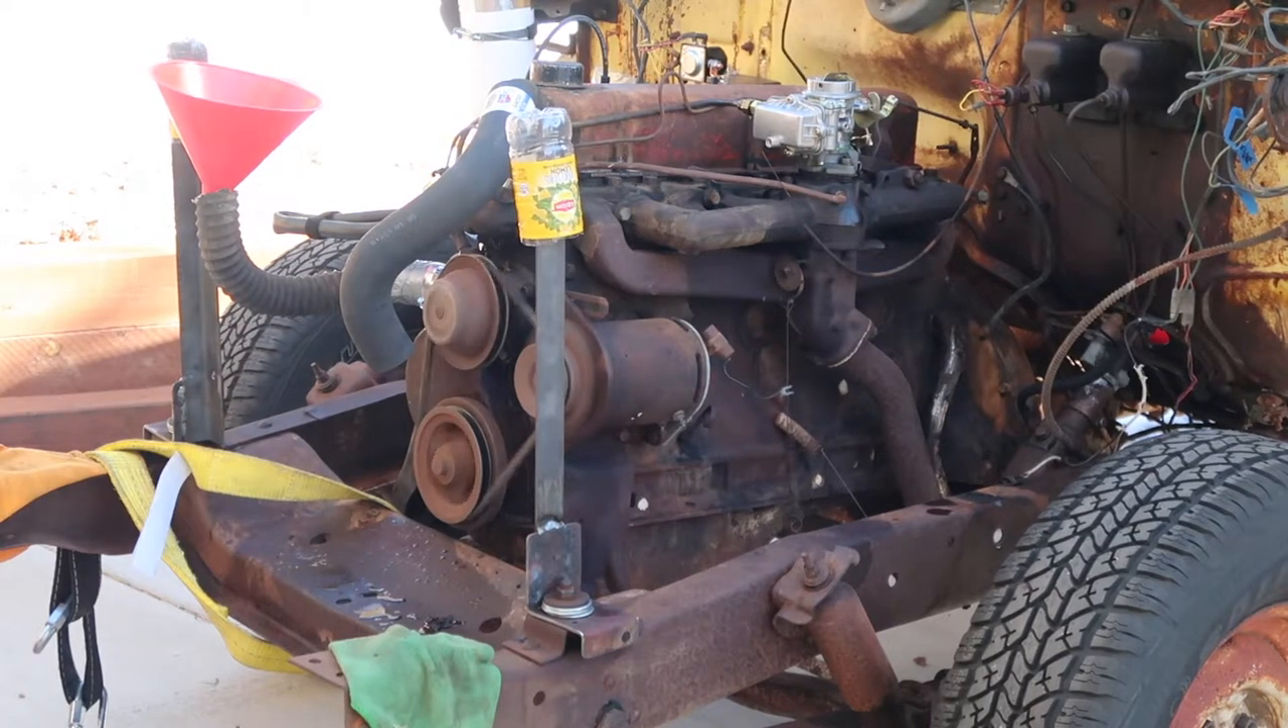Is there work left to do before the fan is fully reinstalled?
Yes.